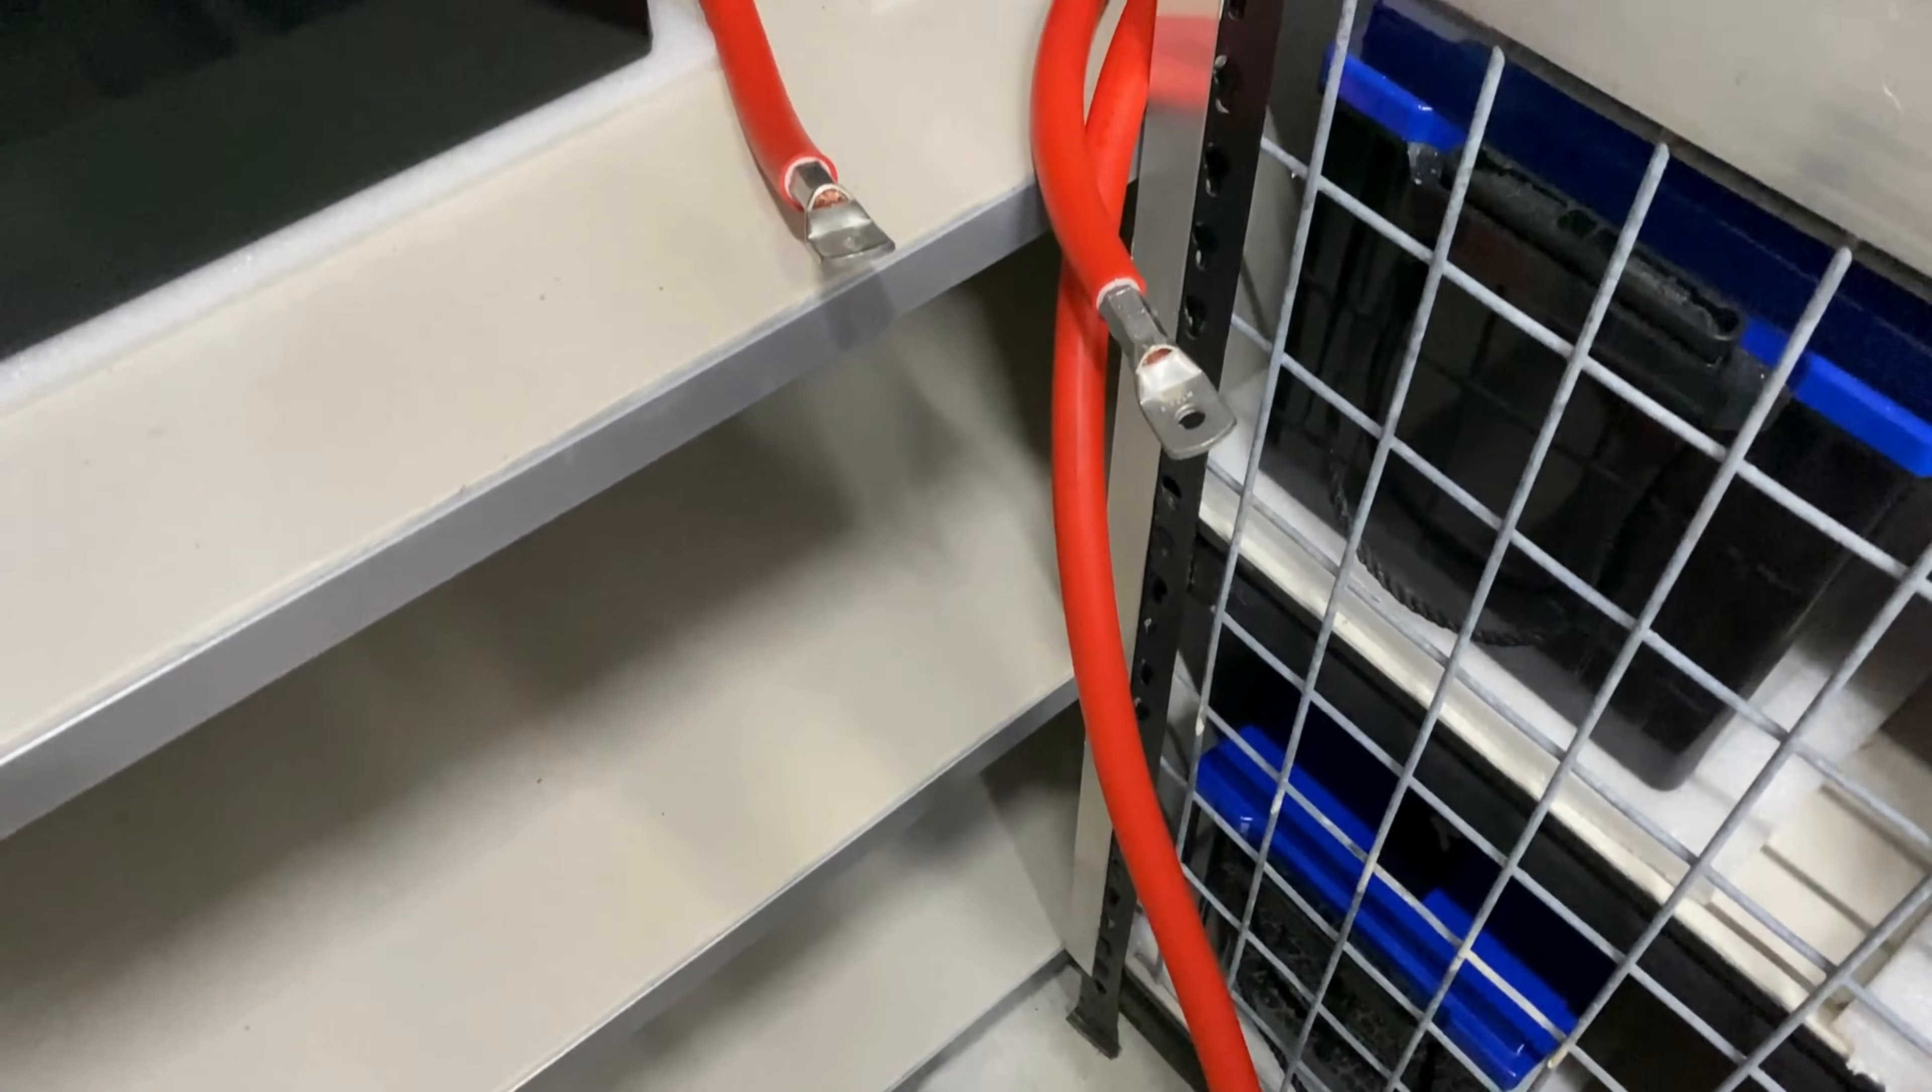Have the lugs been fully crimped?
Yes.